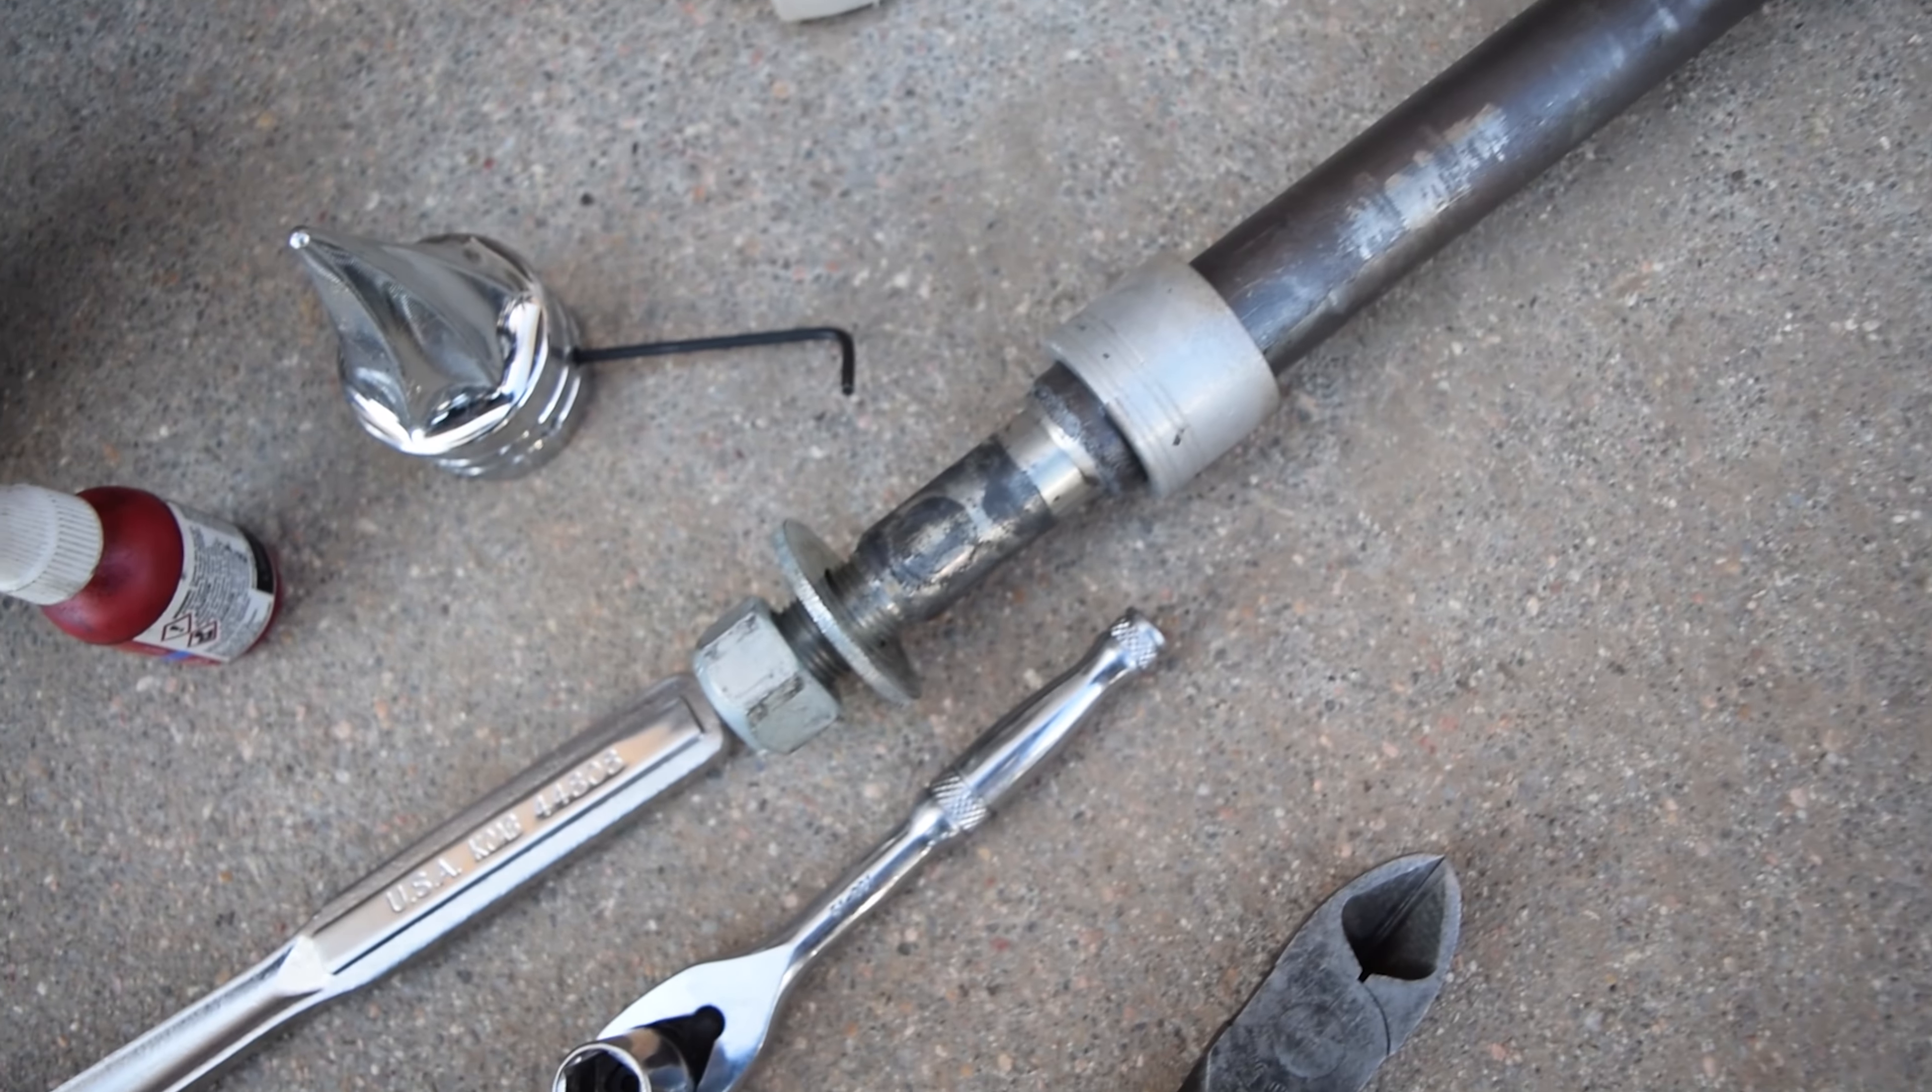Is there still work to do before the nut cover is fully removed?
No.